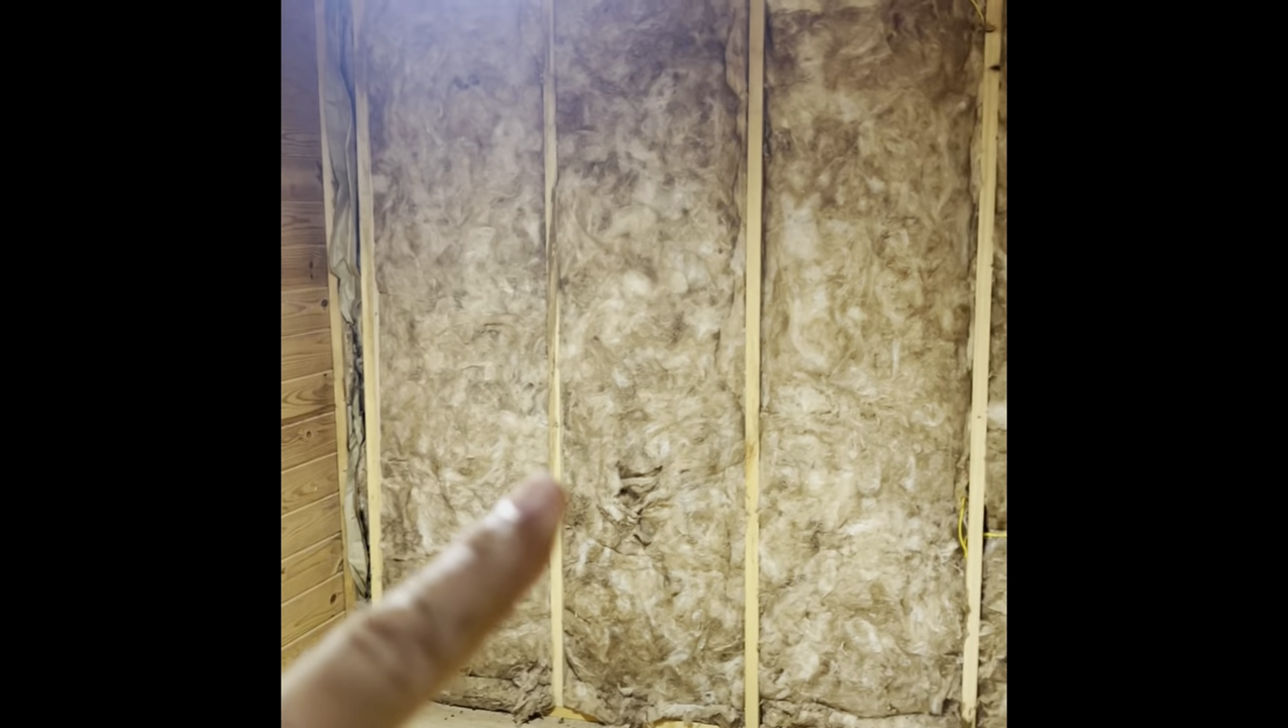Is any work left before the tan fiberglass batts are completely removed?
Yes.